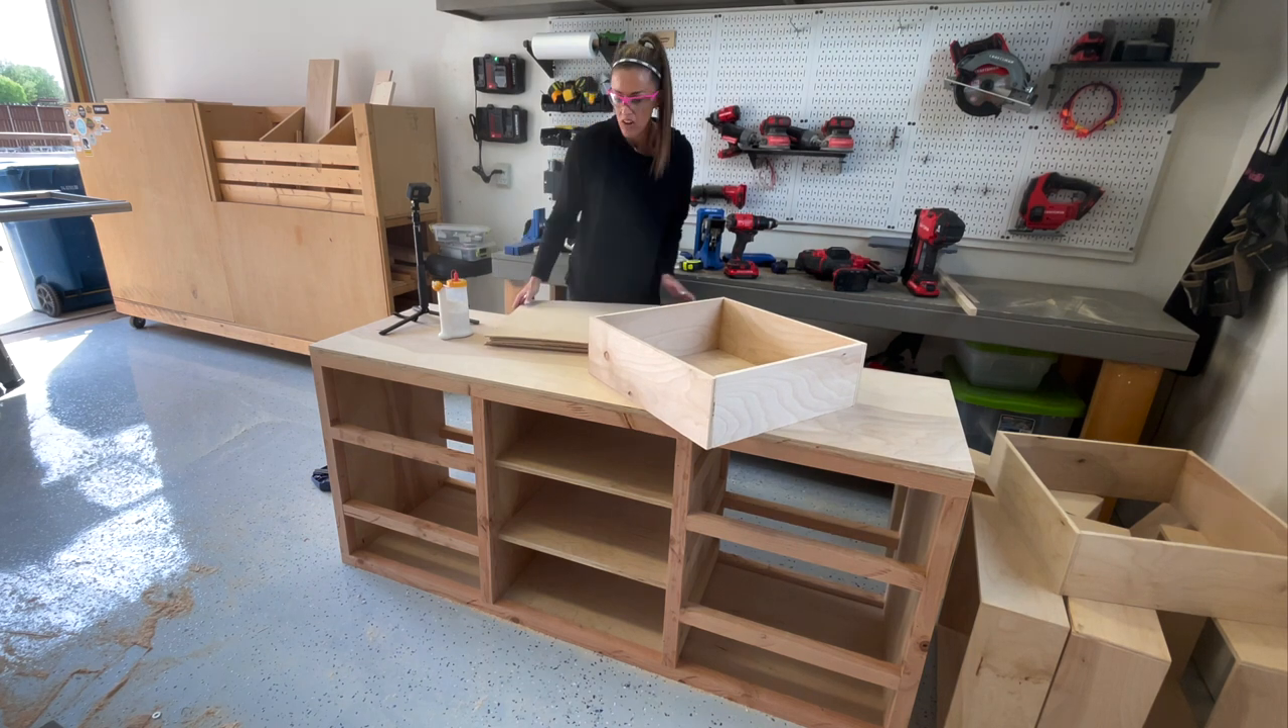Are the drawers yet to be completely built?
Yes.